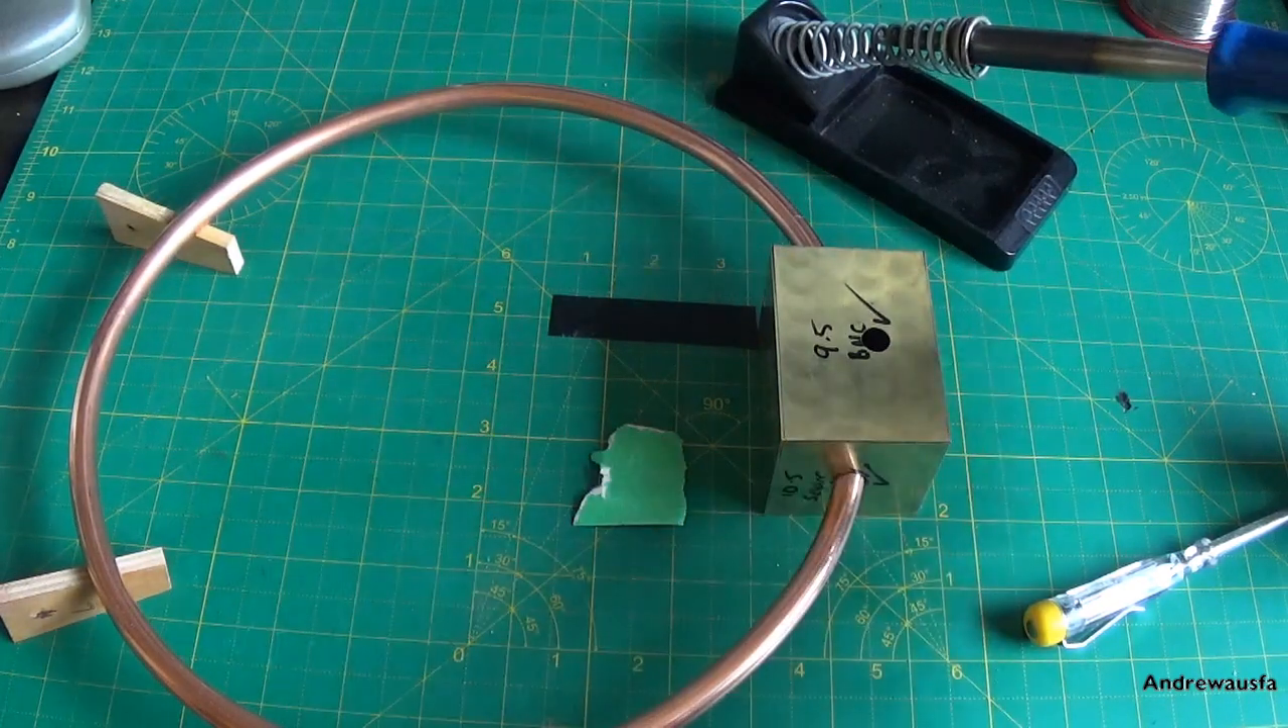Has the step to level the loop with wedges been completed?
Yes.